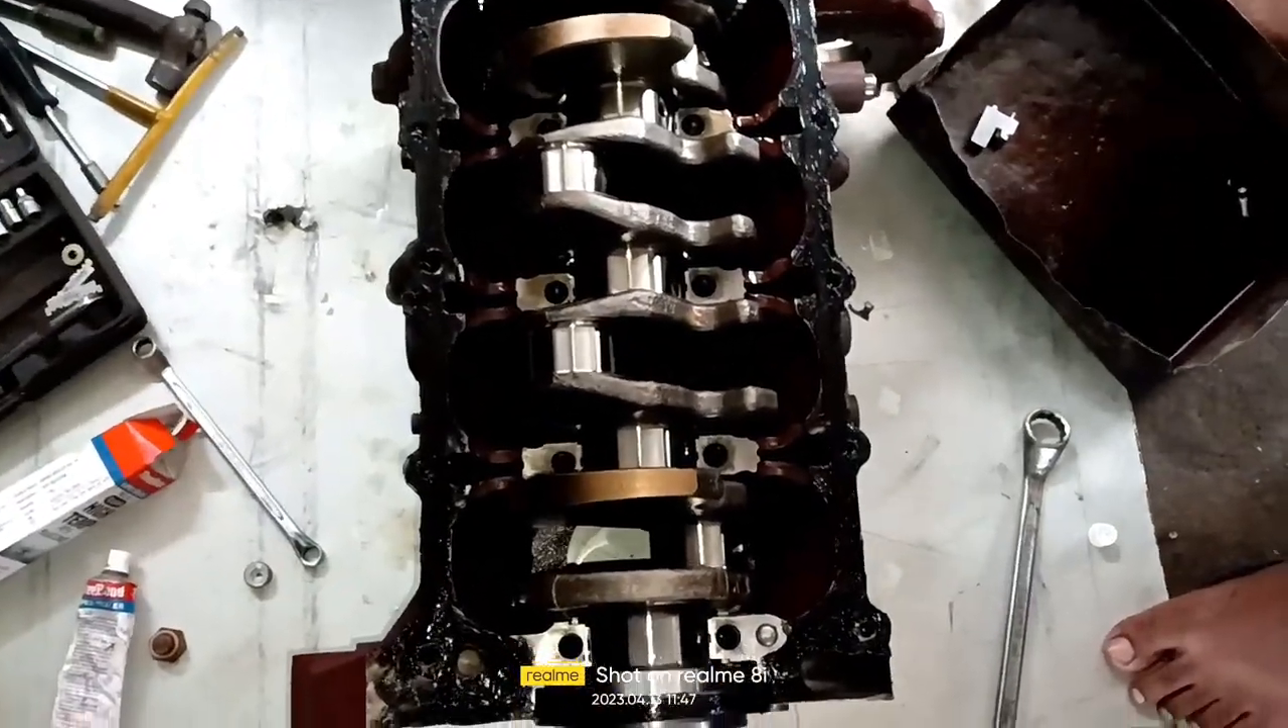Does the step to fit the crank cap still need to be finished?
Yes.